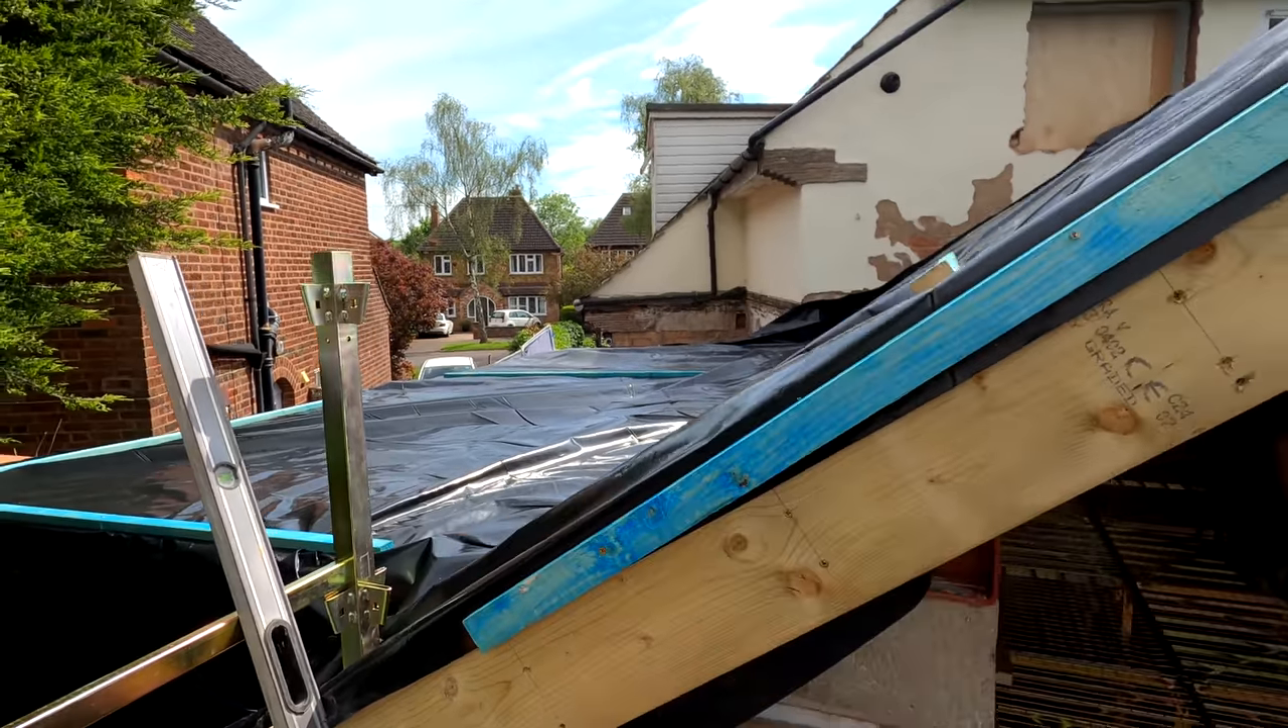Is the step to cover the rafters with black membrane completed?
Yes.